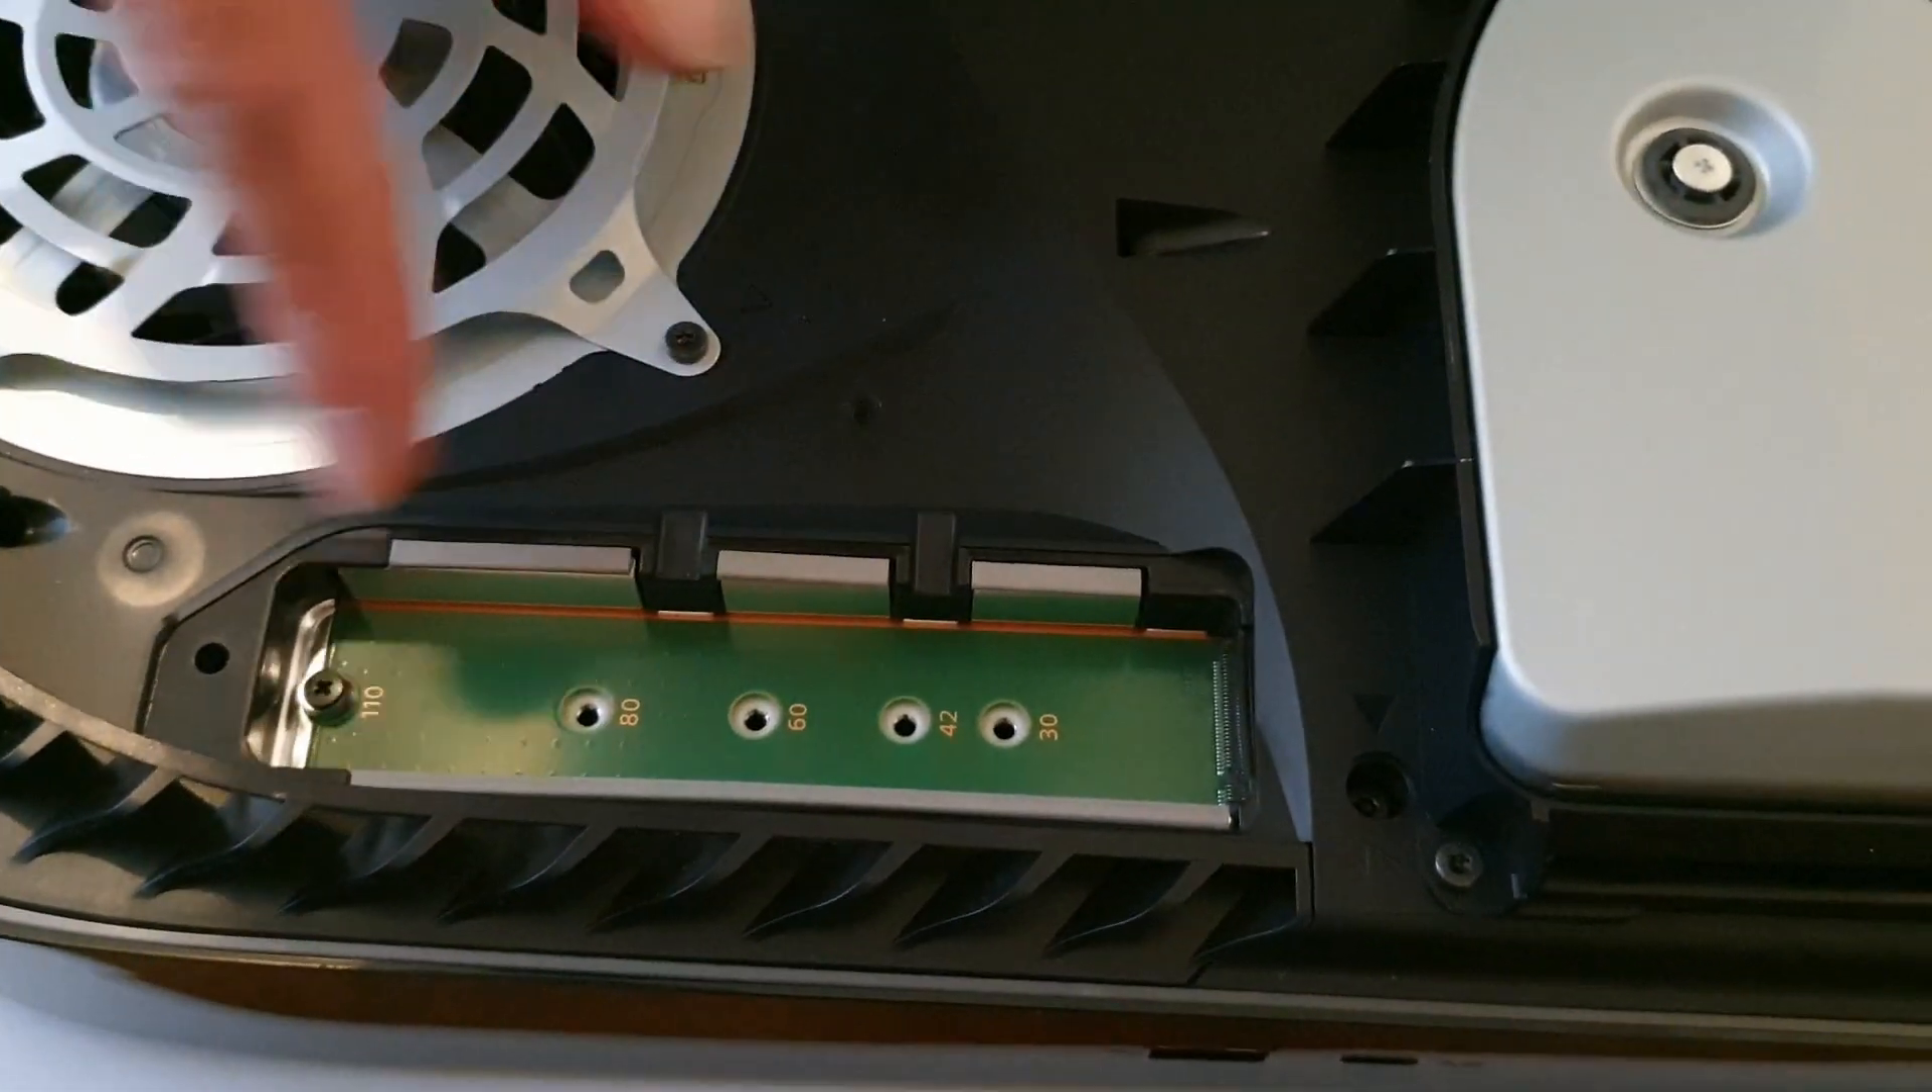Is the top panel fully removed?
Yes.